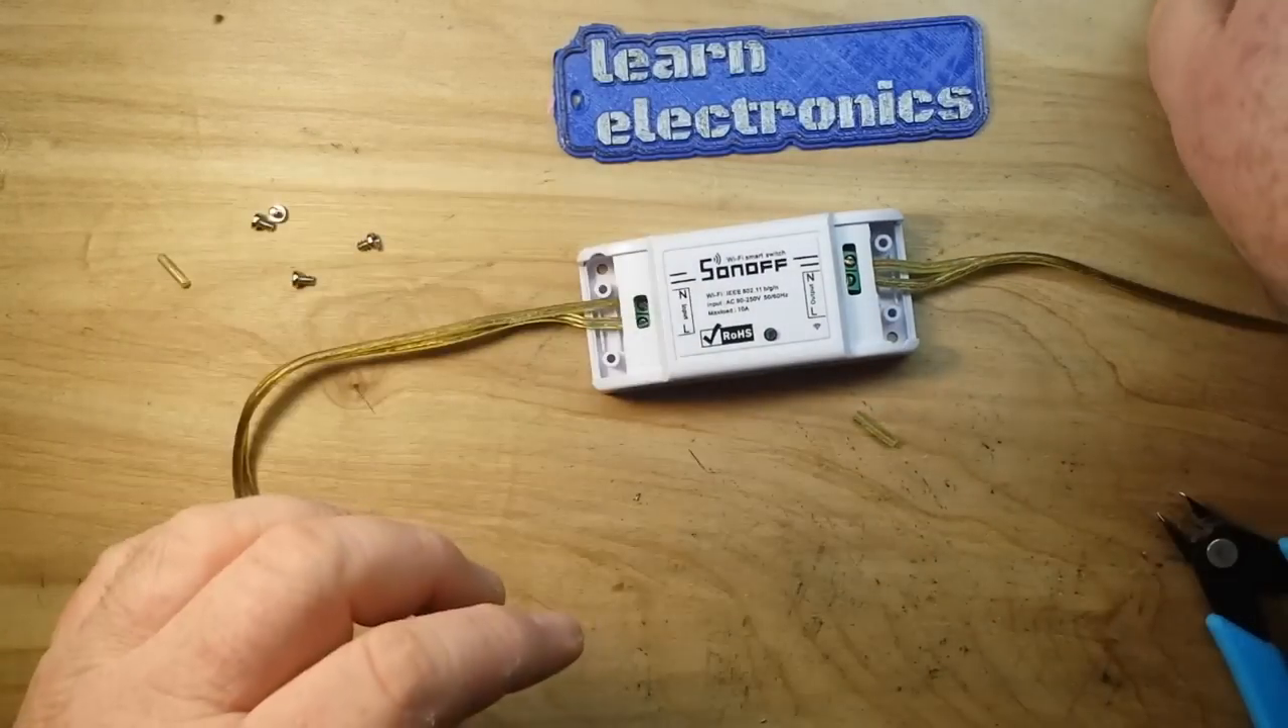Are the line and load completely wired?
Yes.